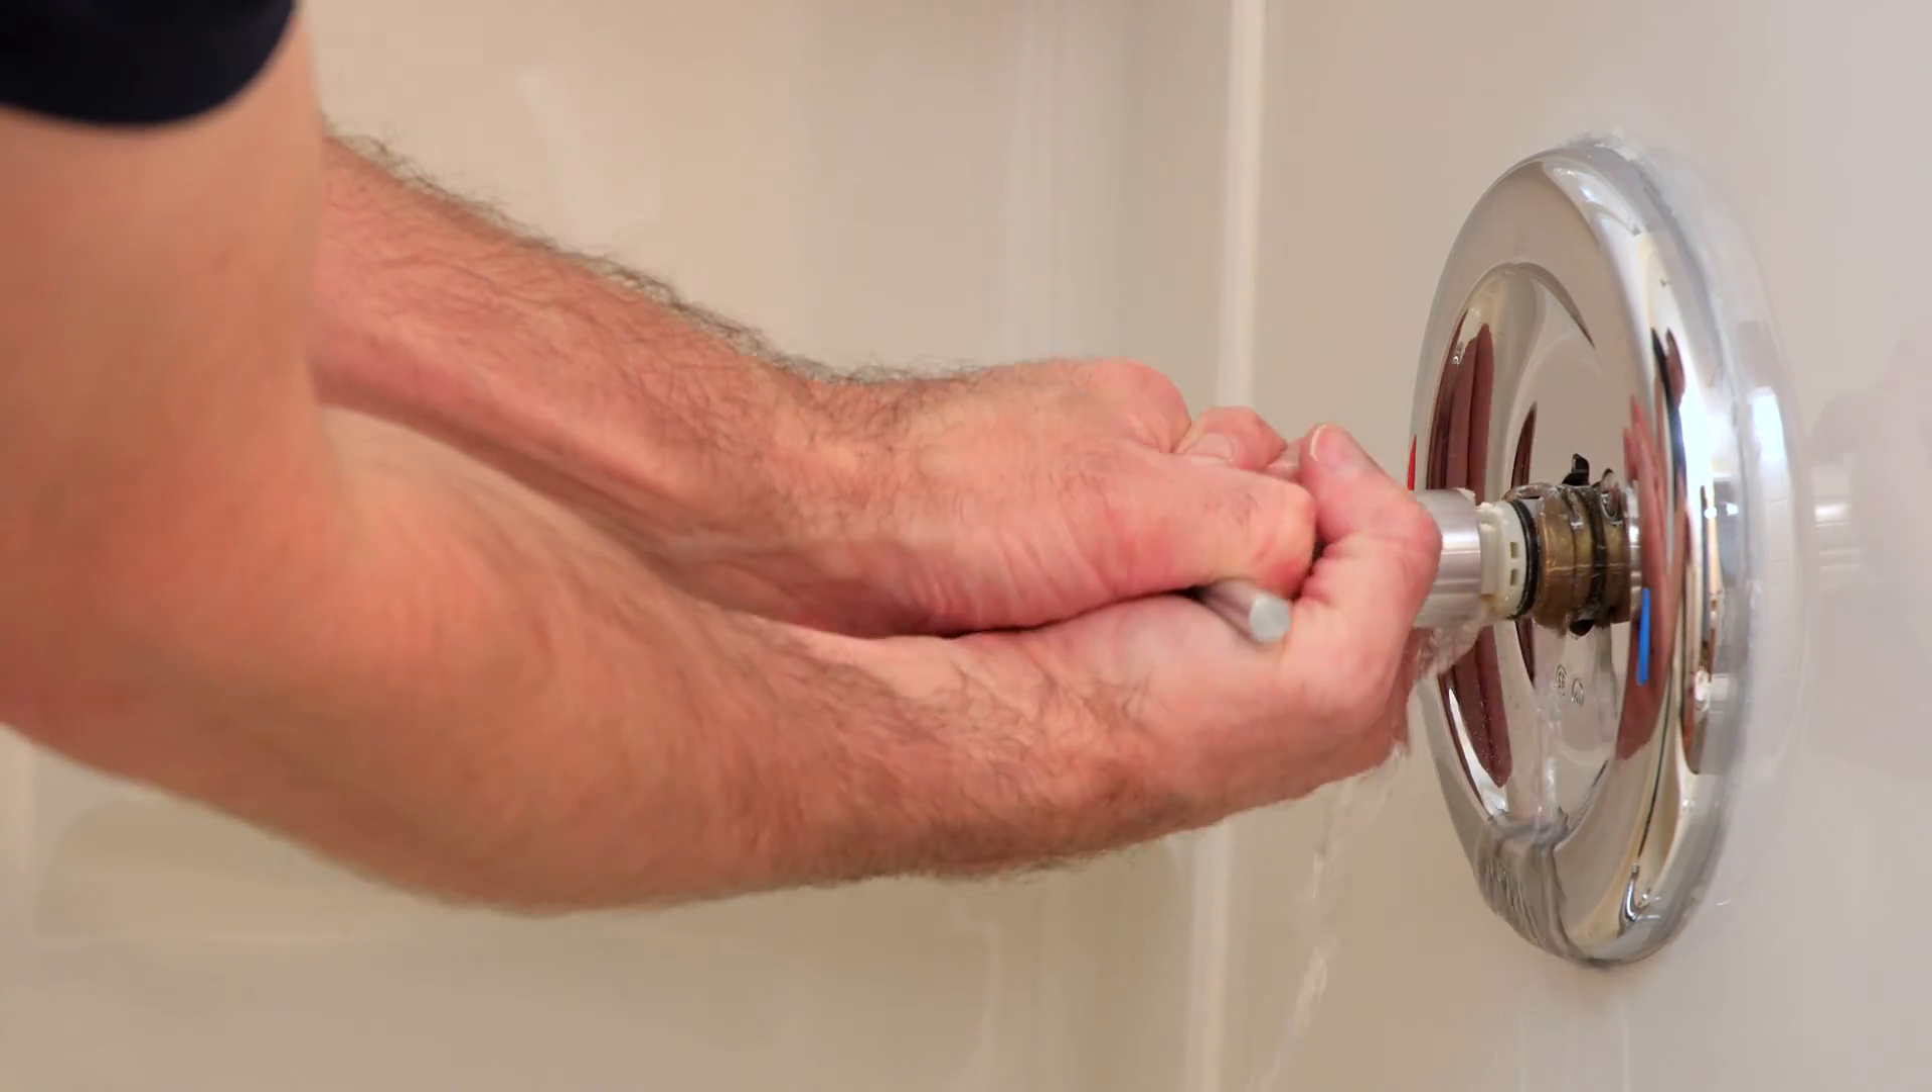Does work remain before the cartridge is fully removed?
Yes.